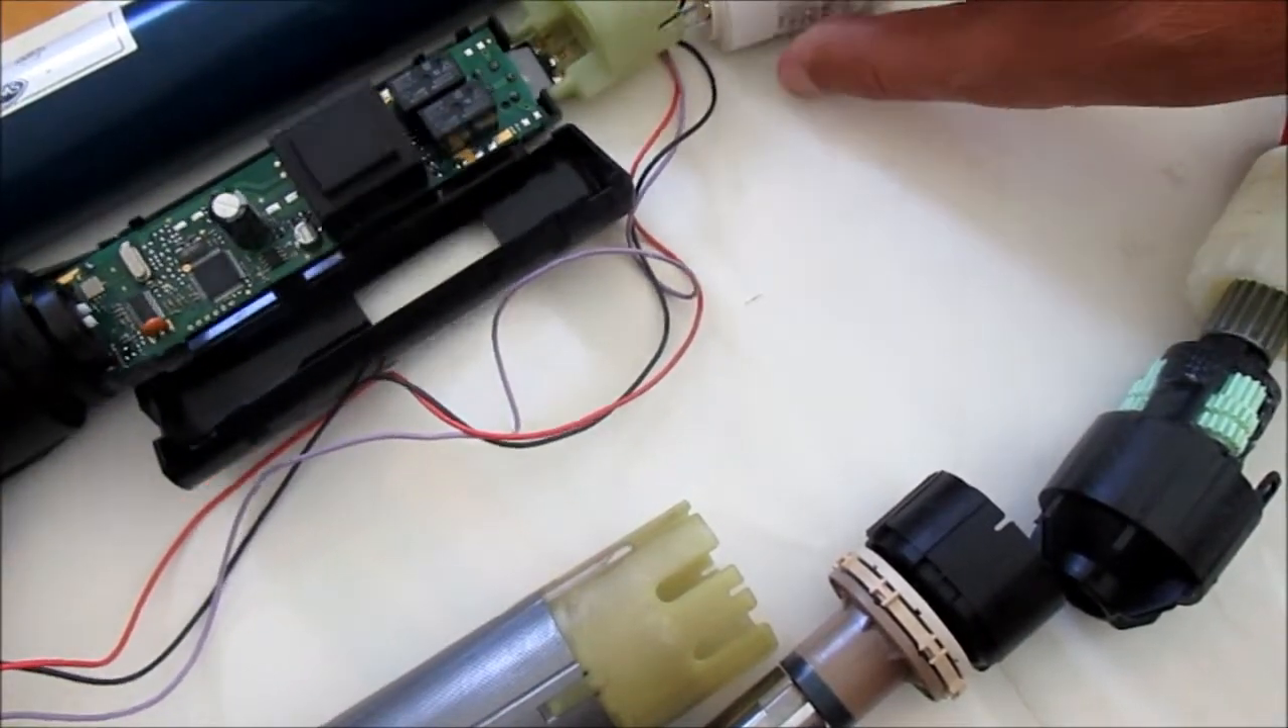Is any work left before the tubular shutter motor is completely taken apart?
No.